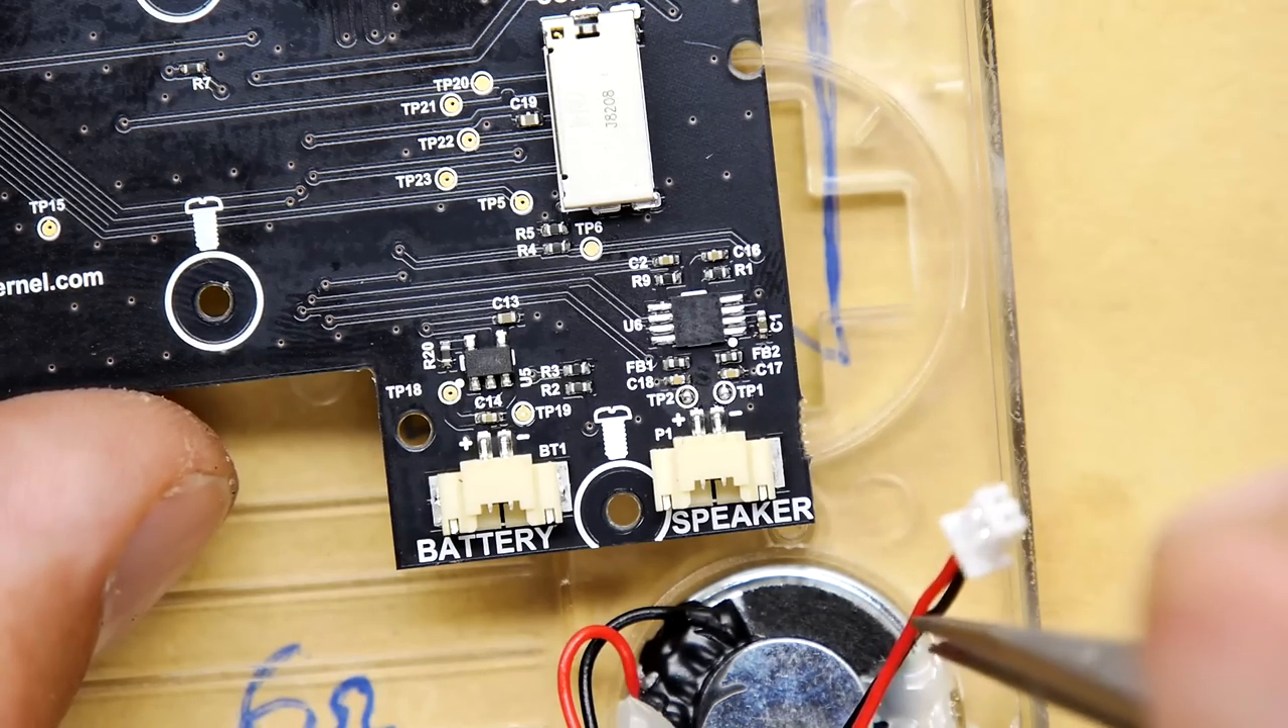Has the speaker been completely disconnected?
Yes.